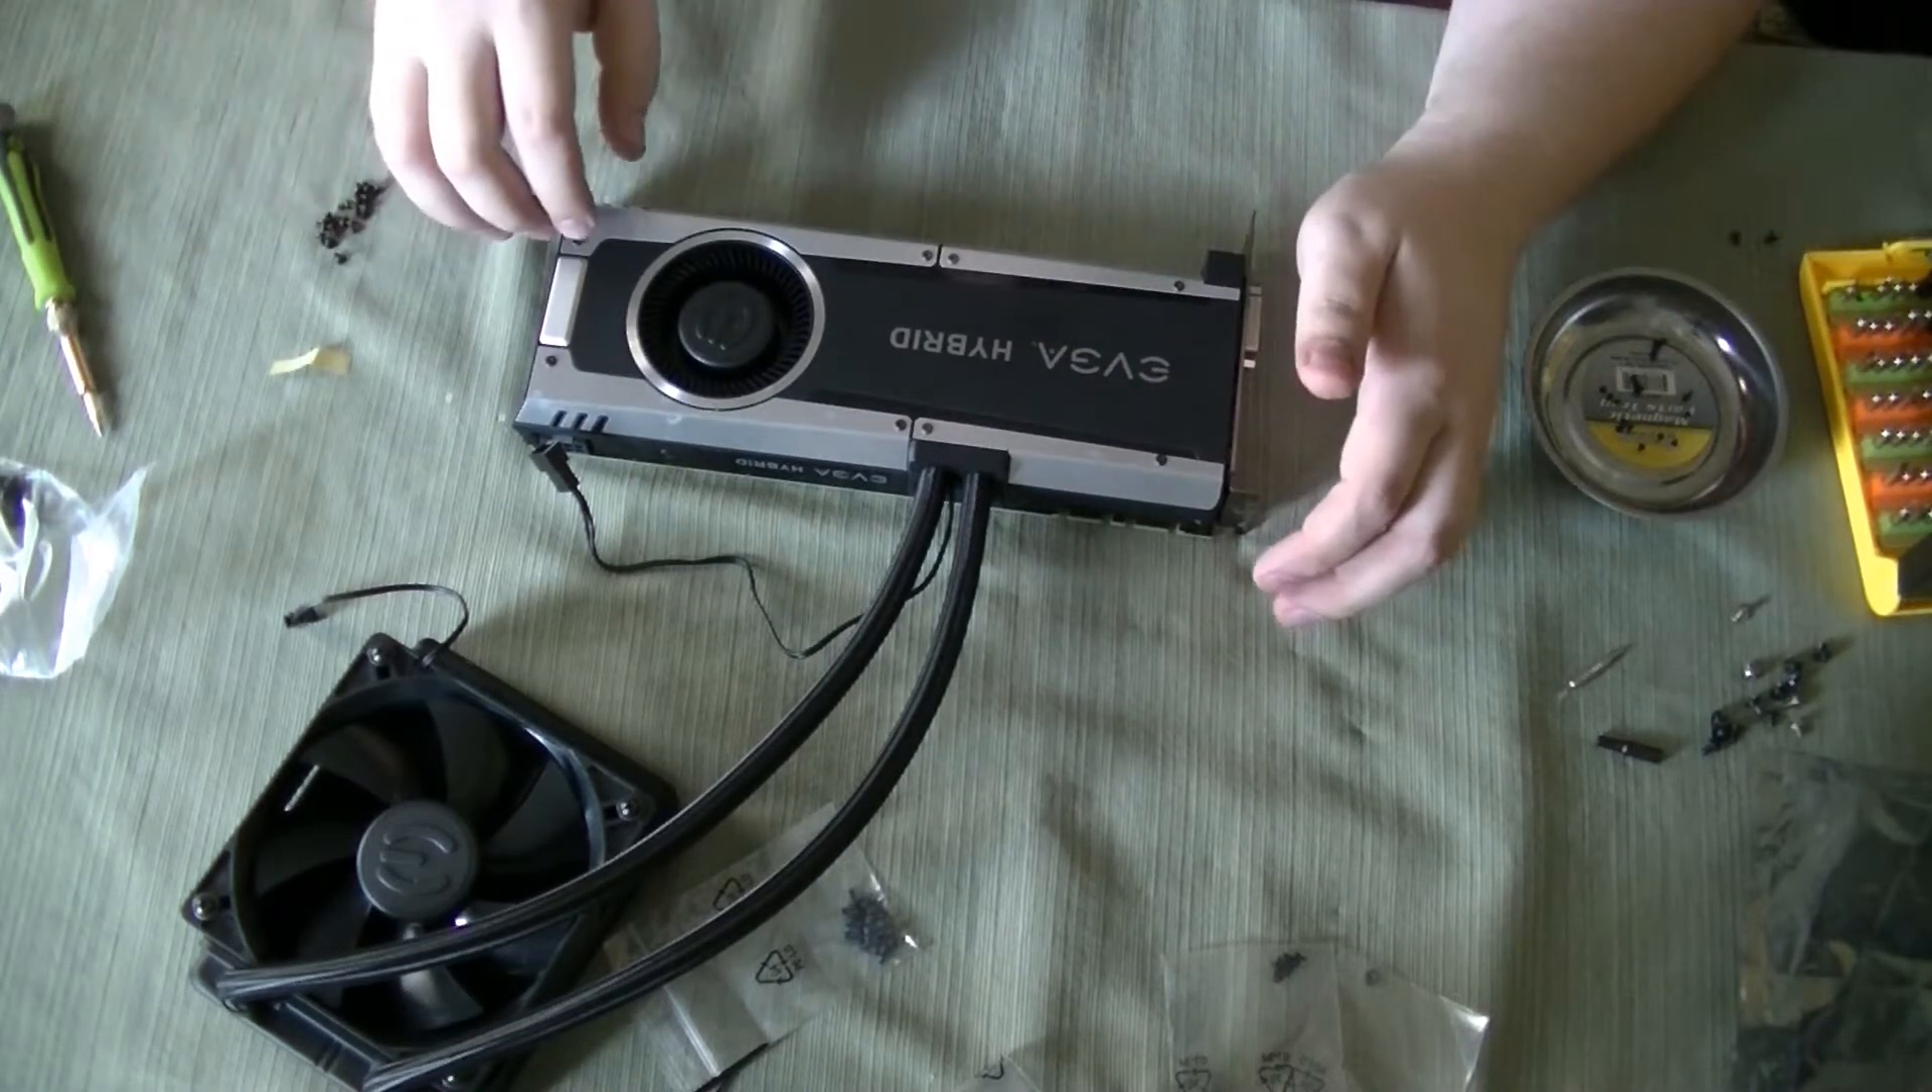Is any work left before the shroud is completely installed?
No.